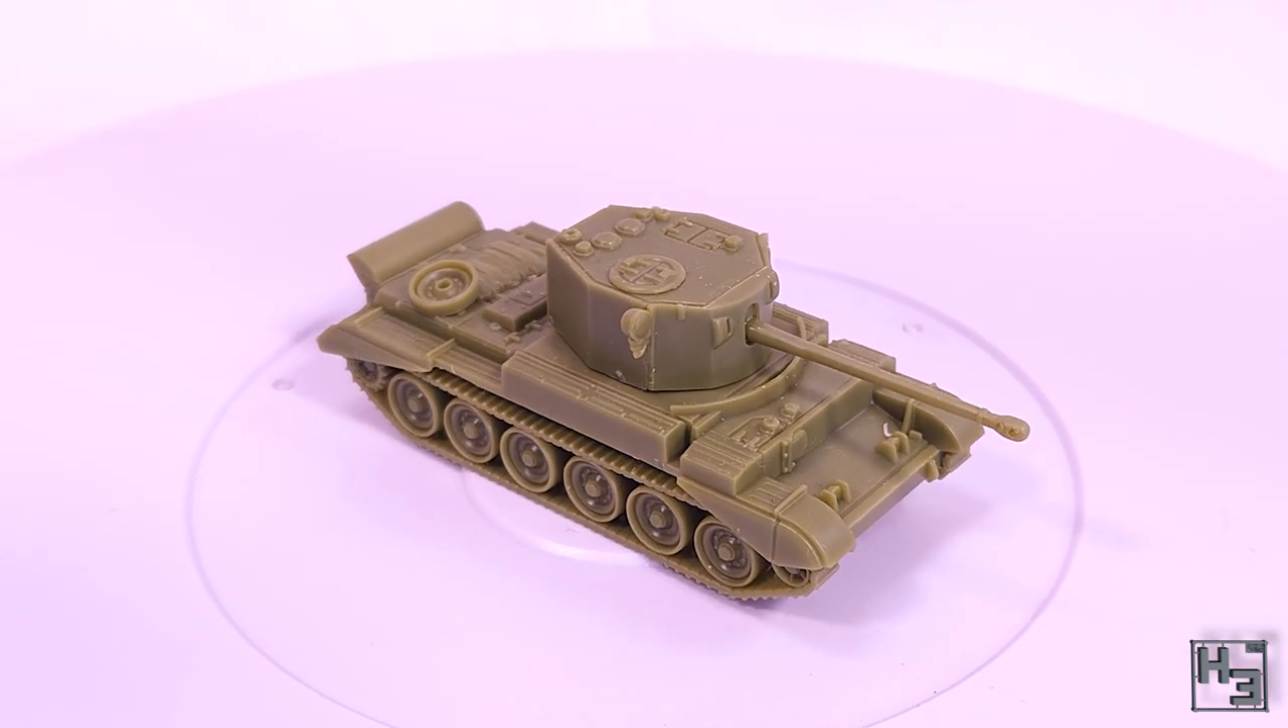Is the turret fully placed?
Yes.